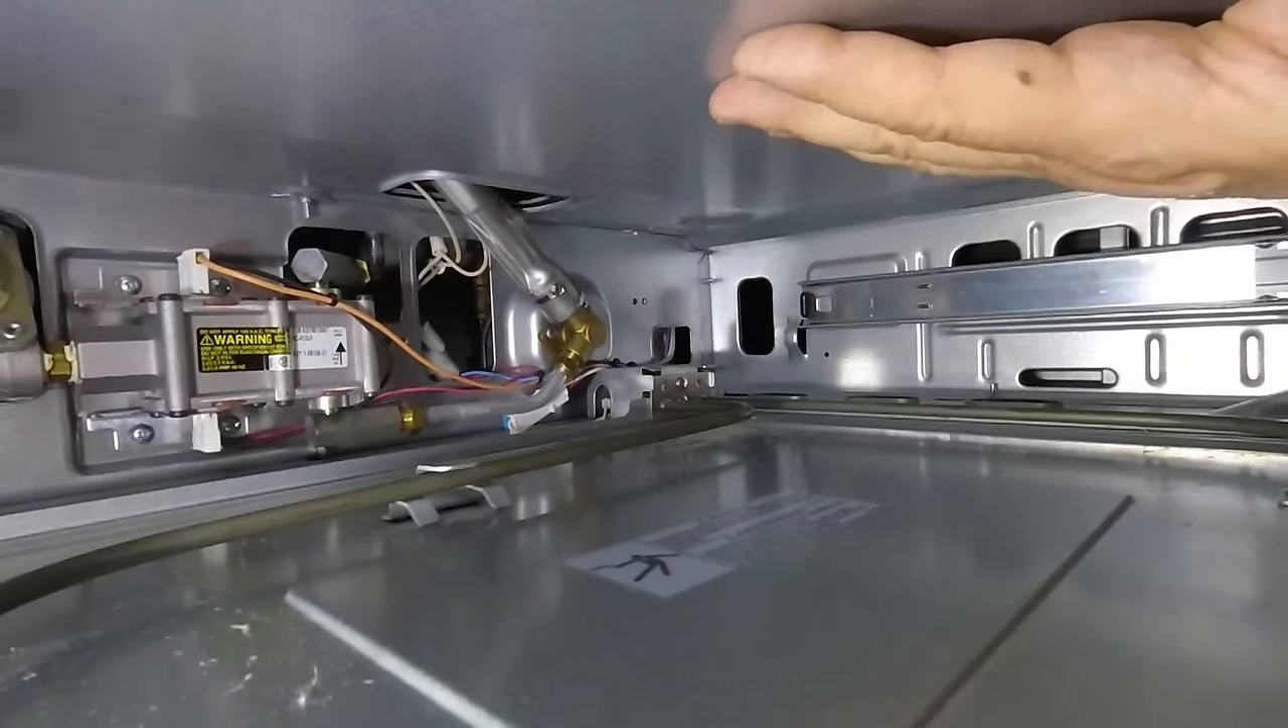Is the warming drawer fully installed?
No.